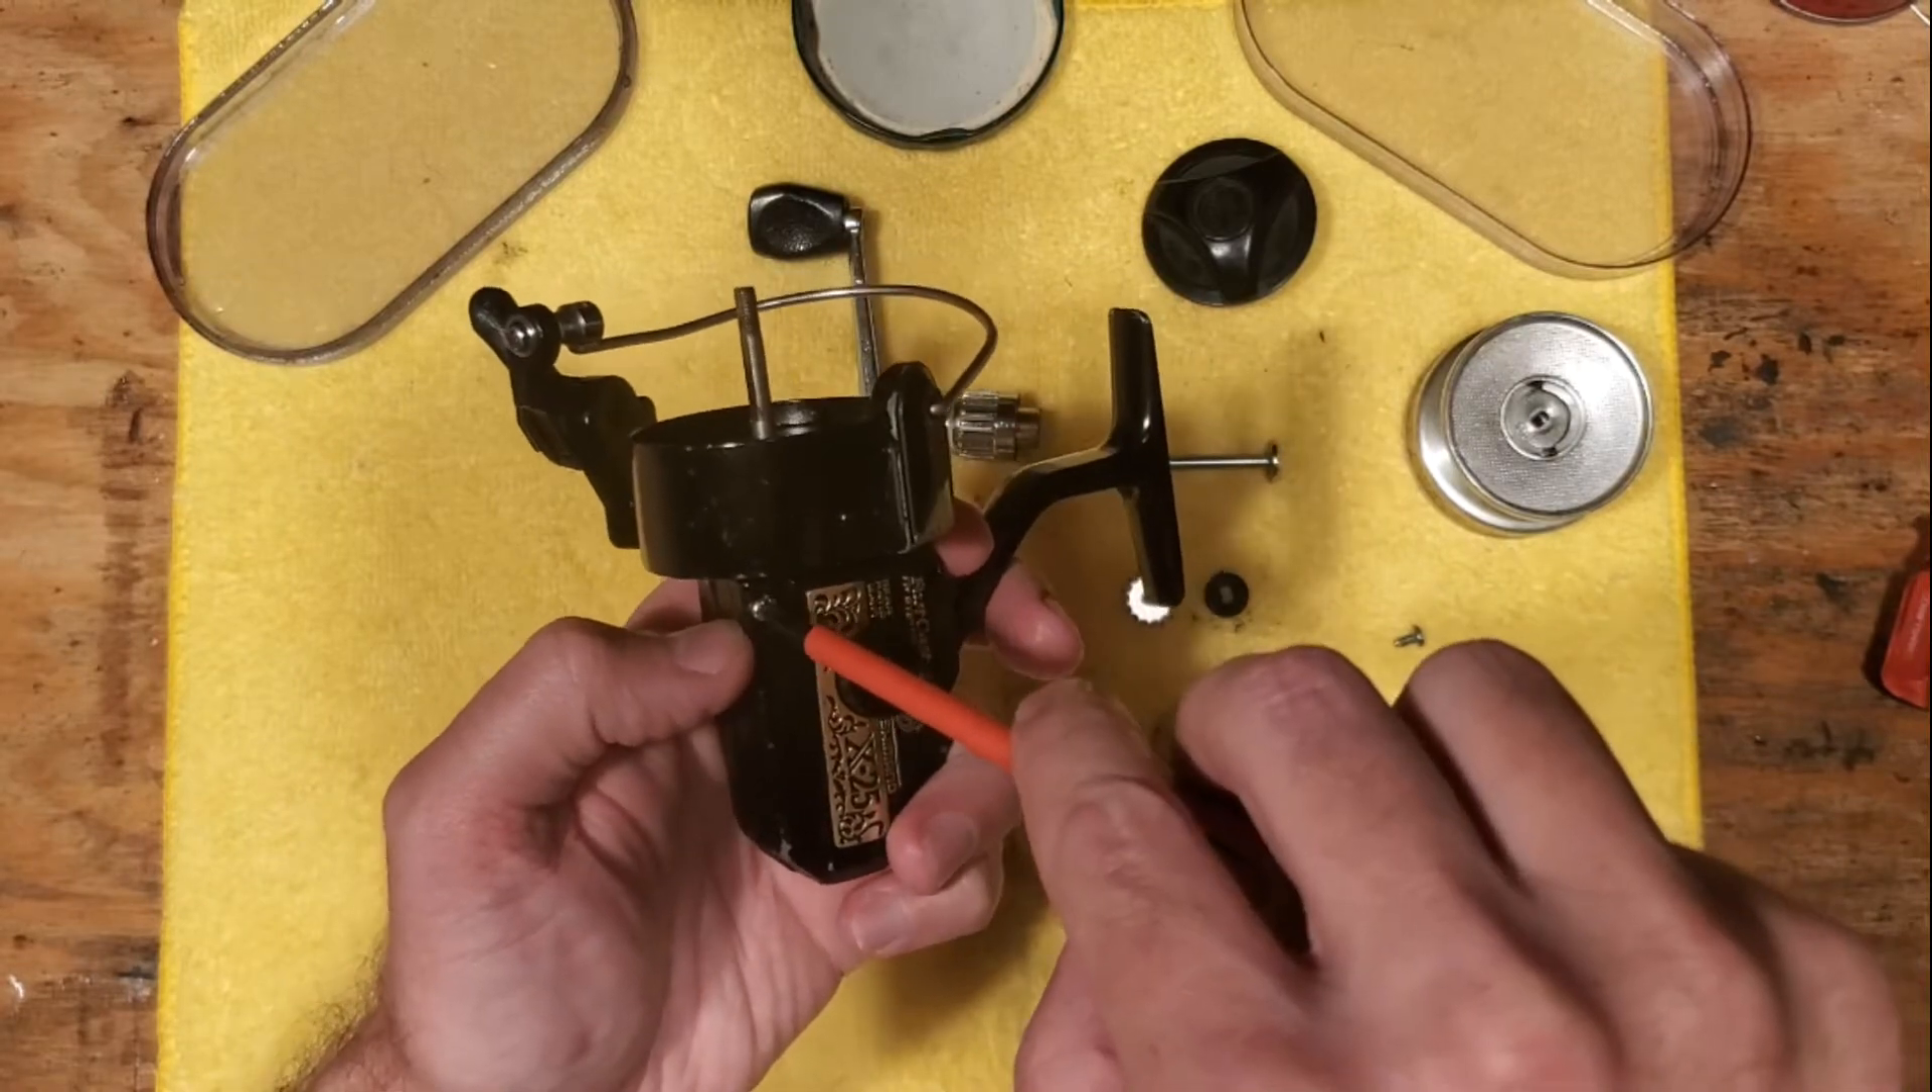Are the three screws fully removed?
No.